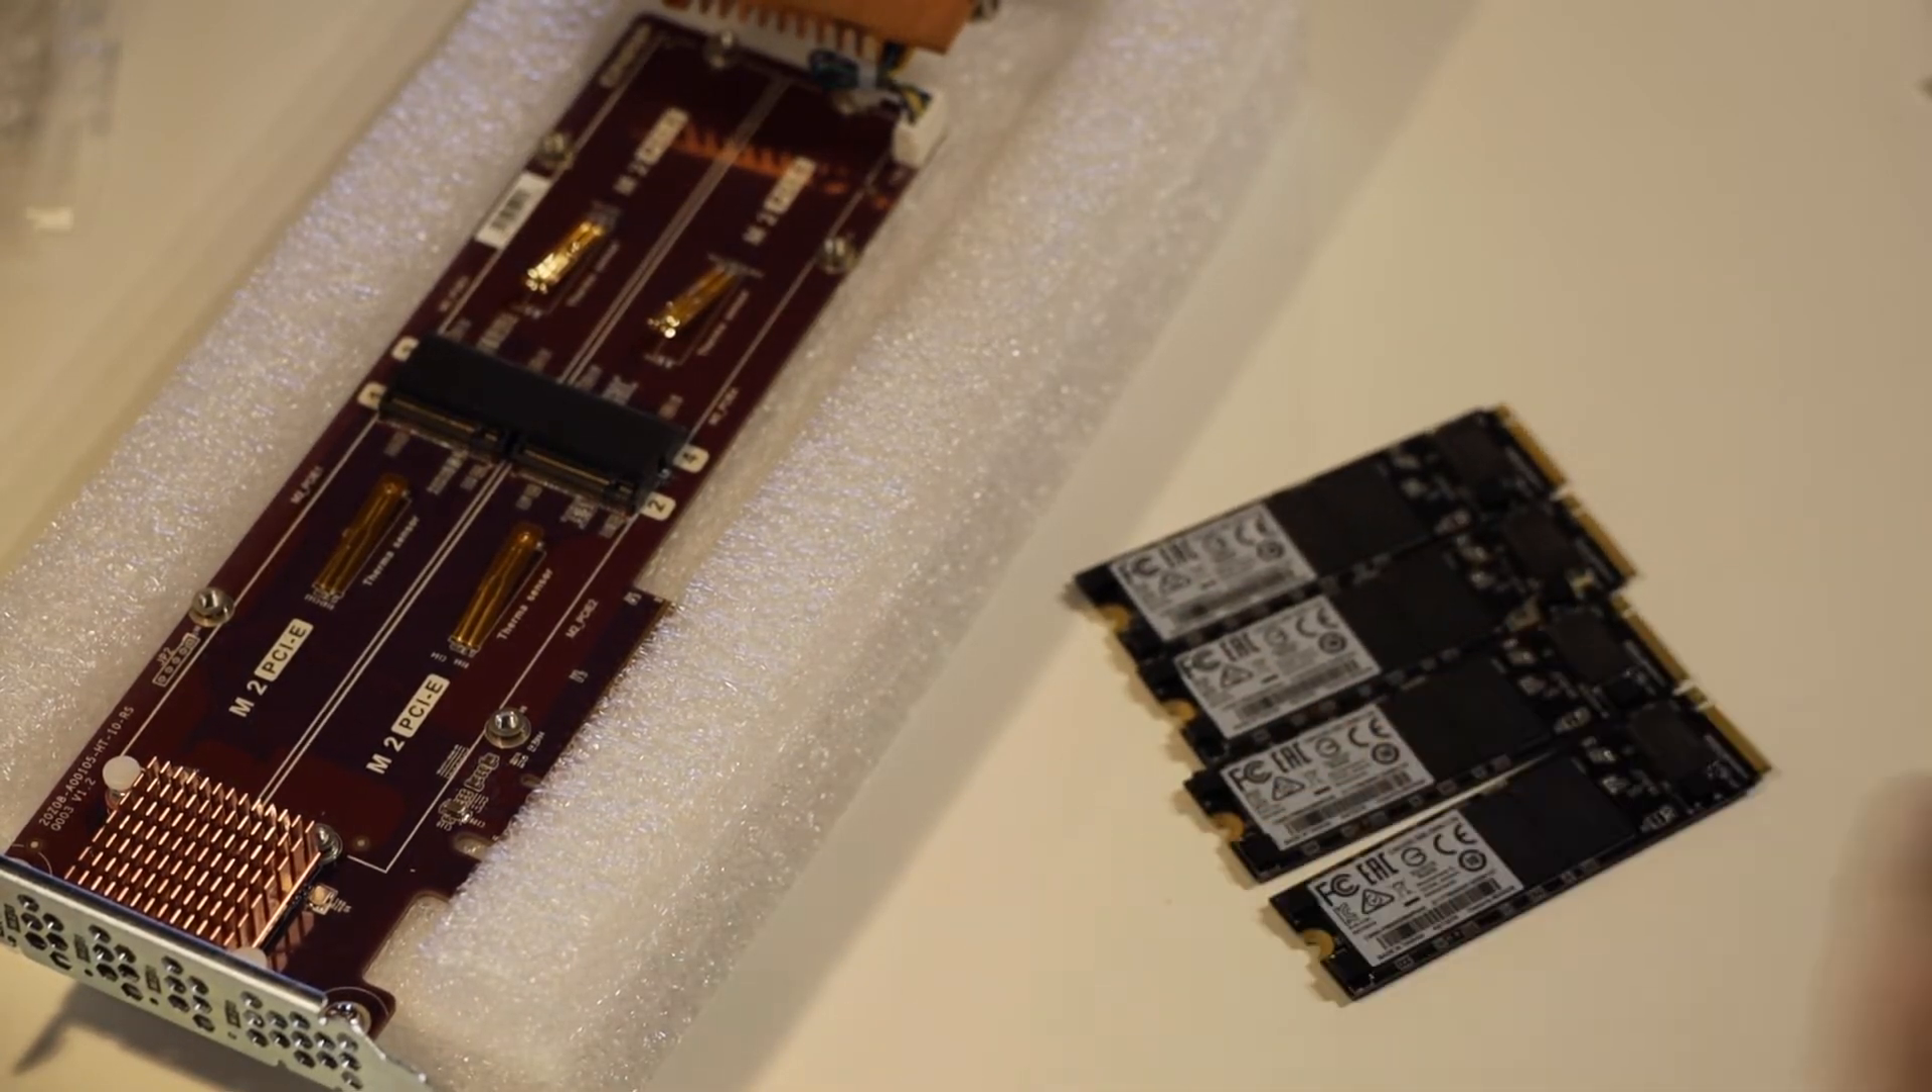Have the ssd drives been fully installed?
No.